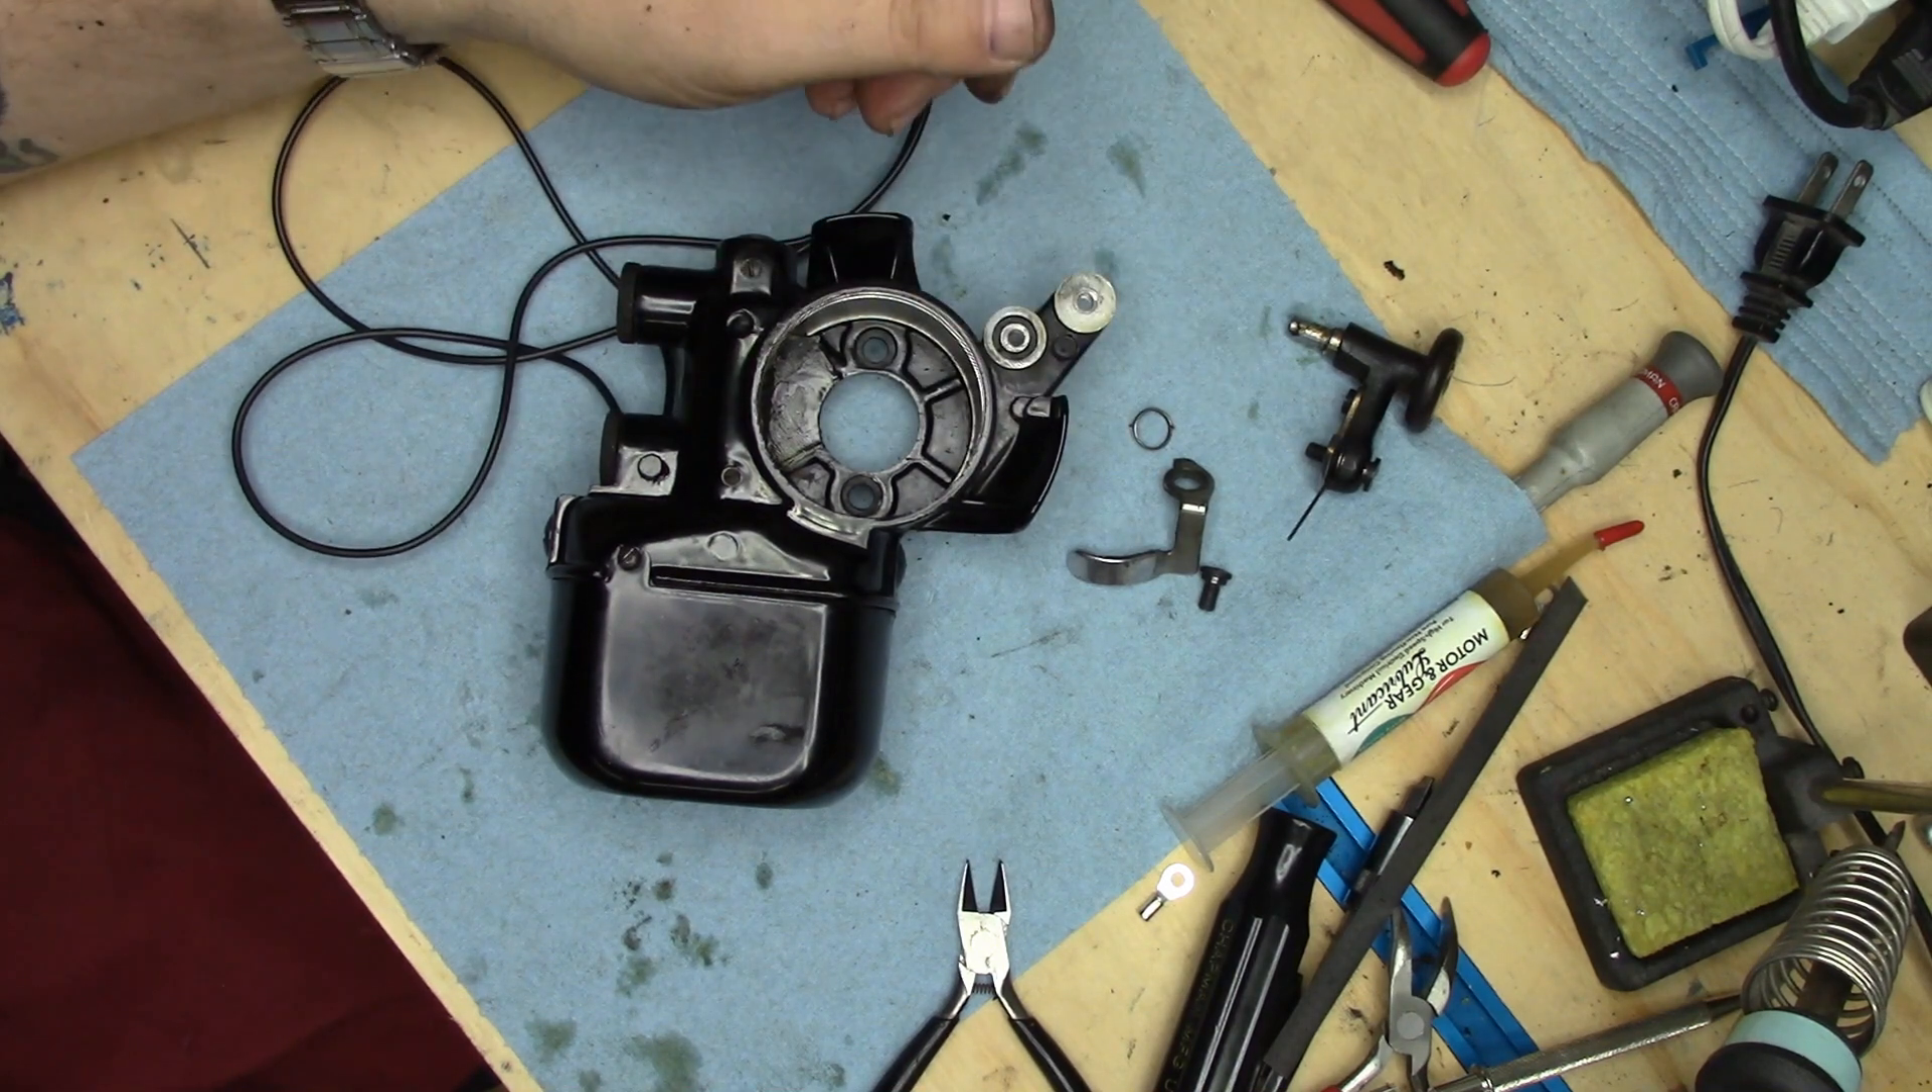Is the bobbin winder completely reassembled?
No.